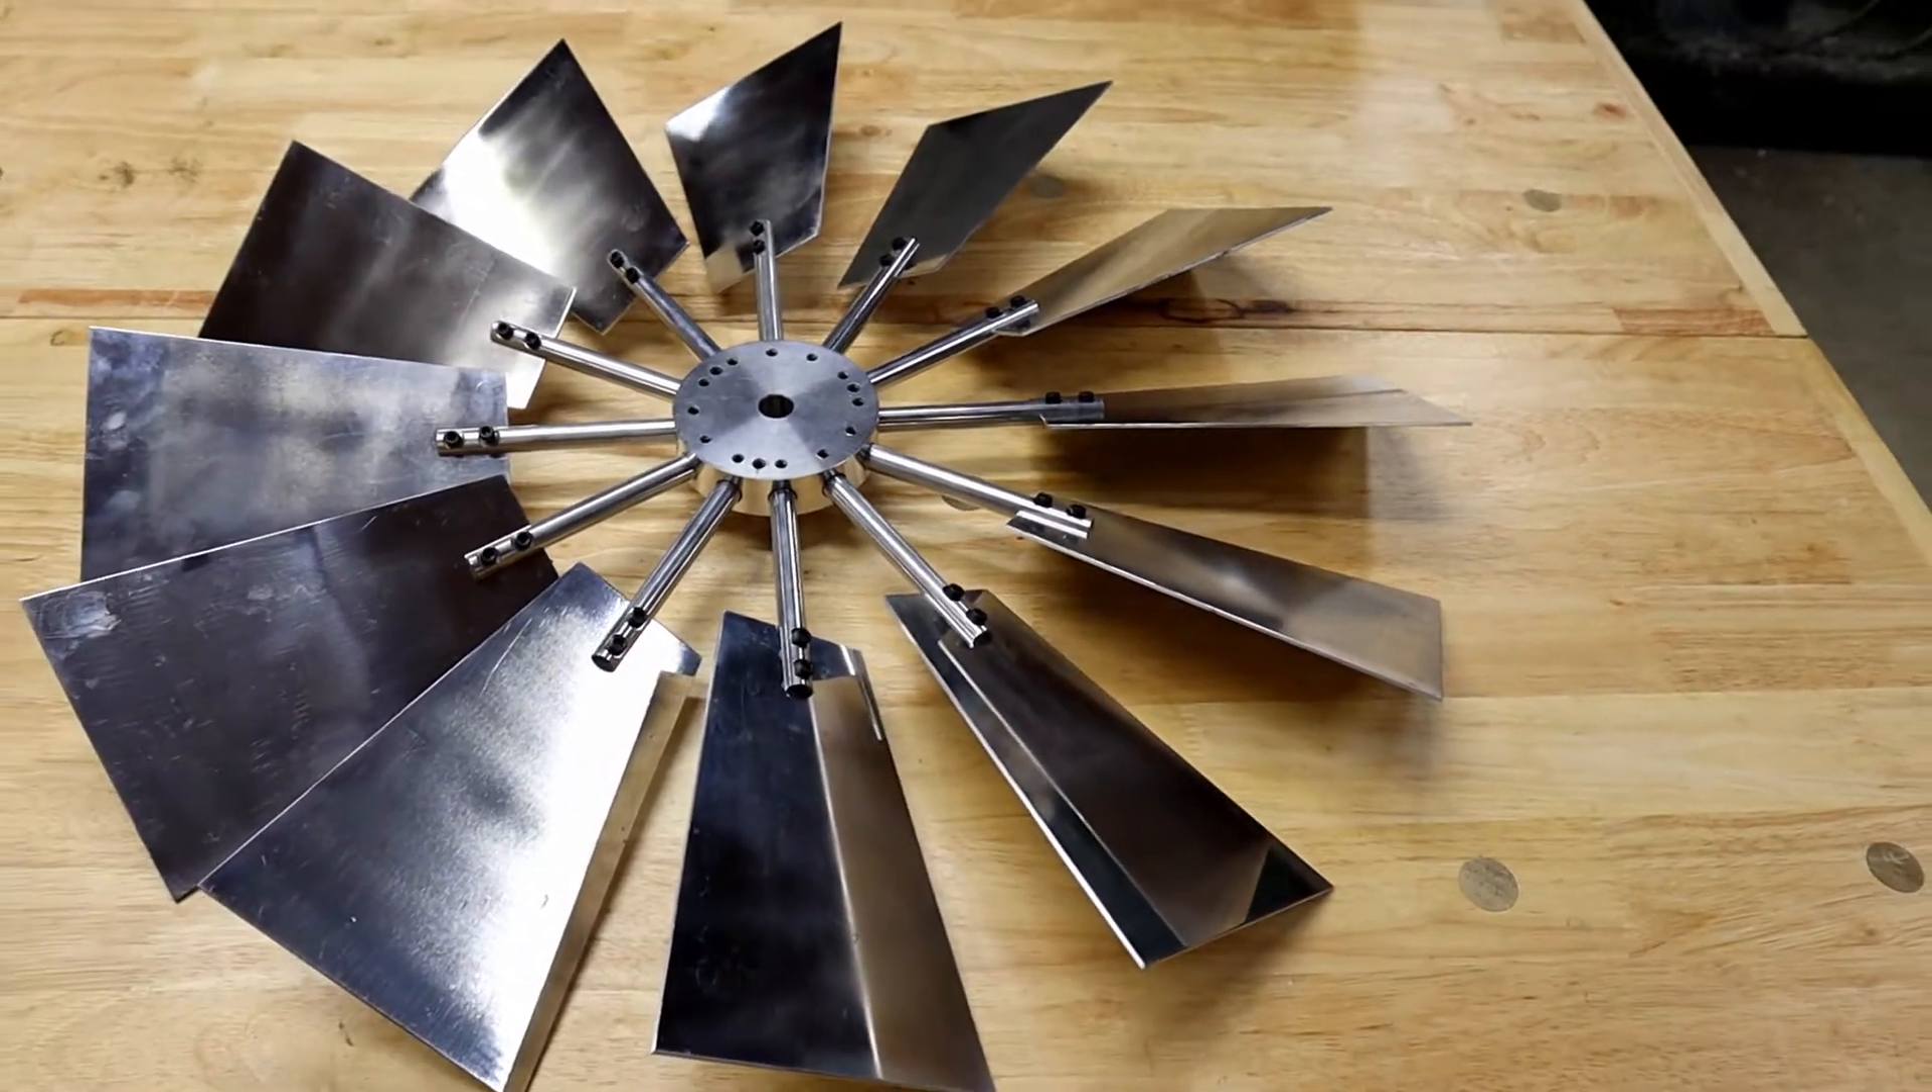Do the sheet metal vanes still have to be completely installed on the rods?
No.